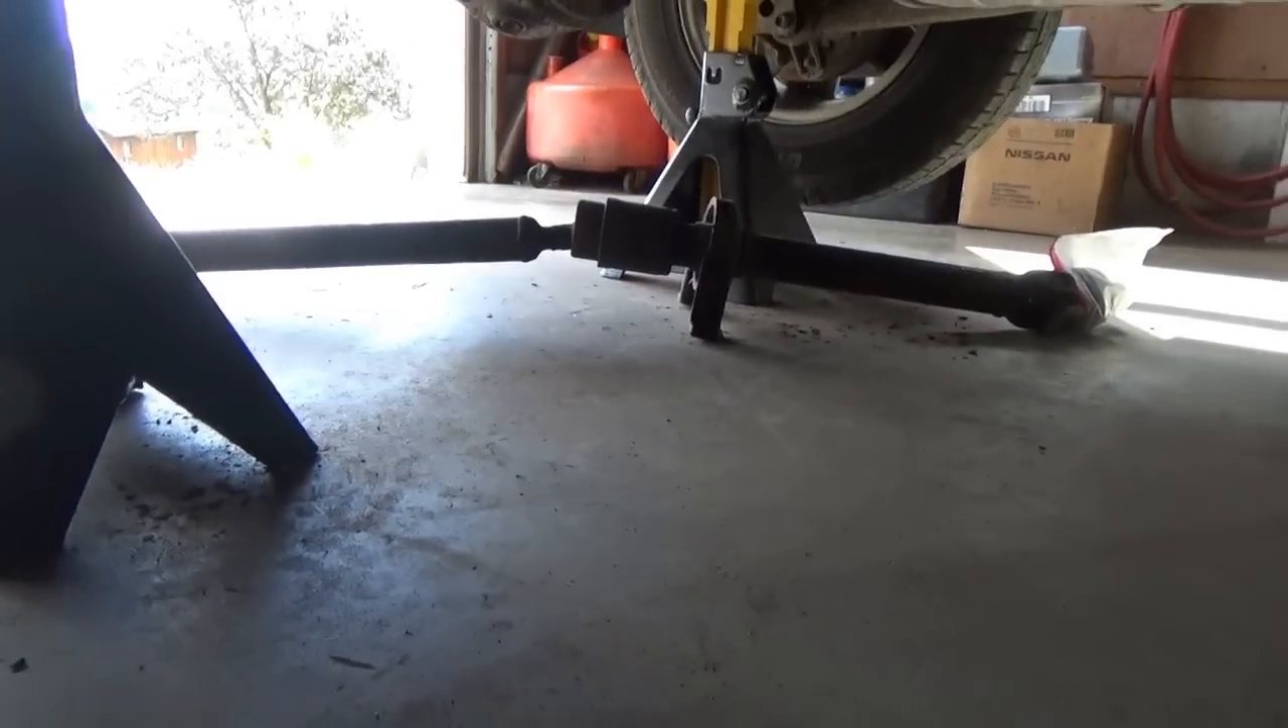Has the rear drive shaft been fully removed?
Yes.